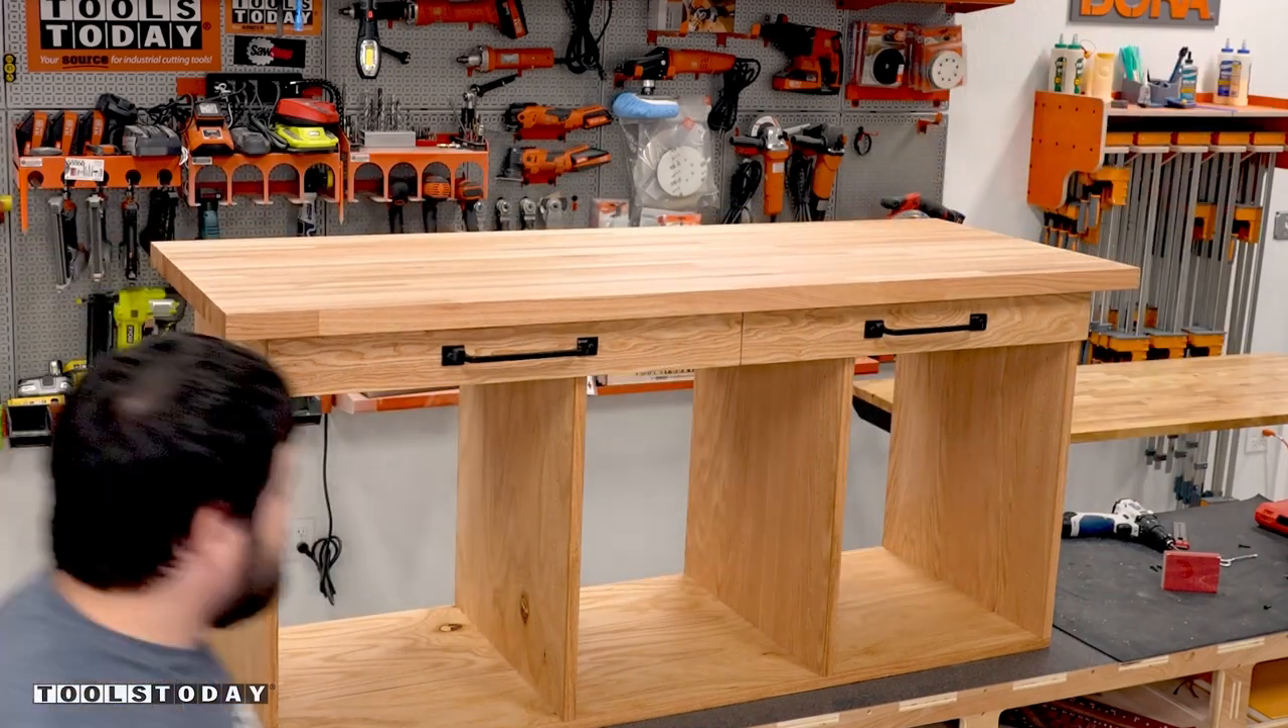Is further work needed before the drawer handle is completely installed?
No.